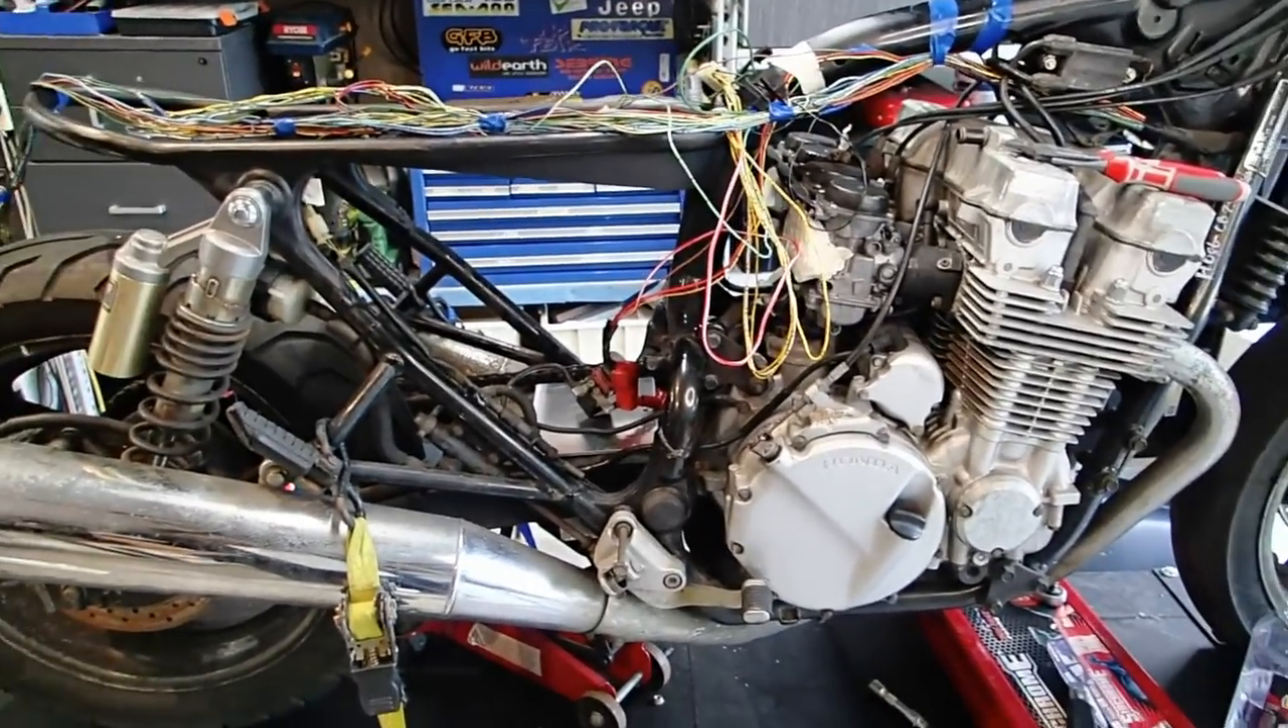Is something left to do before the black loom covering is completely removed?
No.